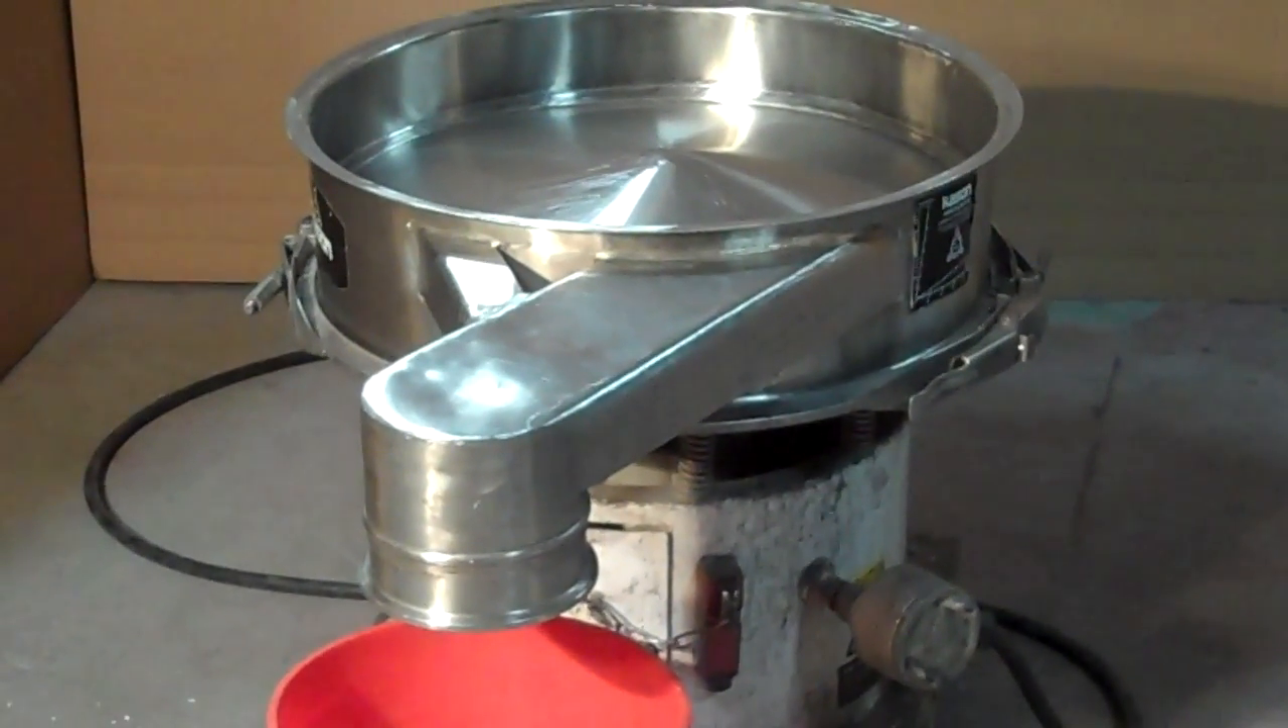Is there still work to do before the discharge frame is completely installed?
No.